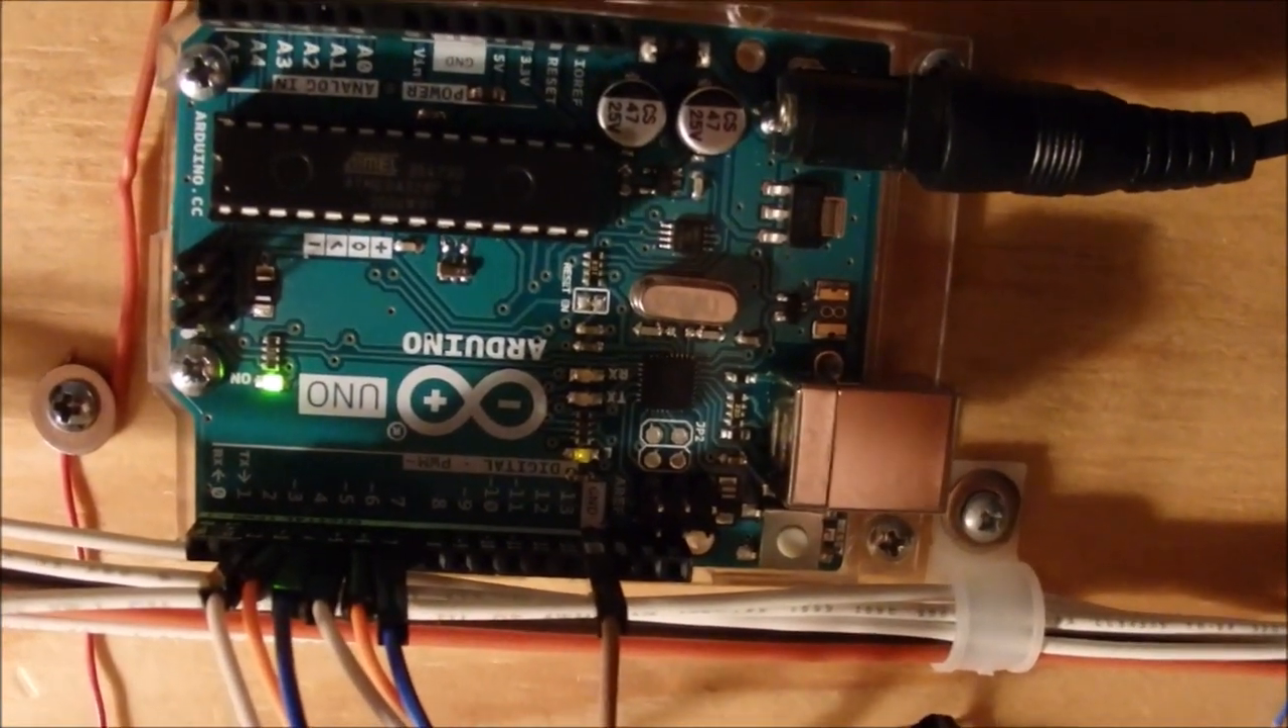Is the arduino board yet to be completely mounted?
No.